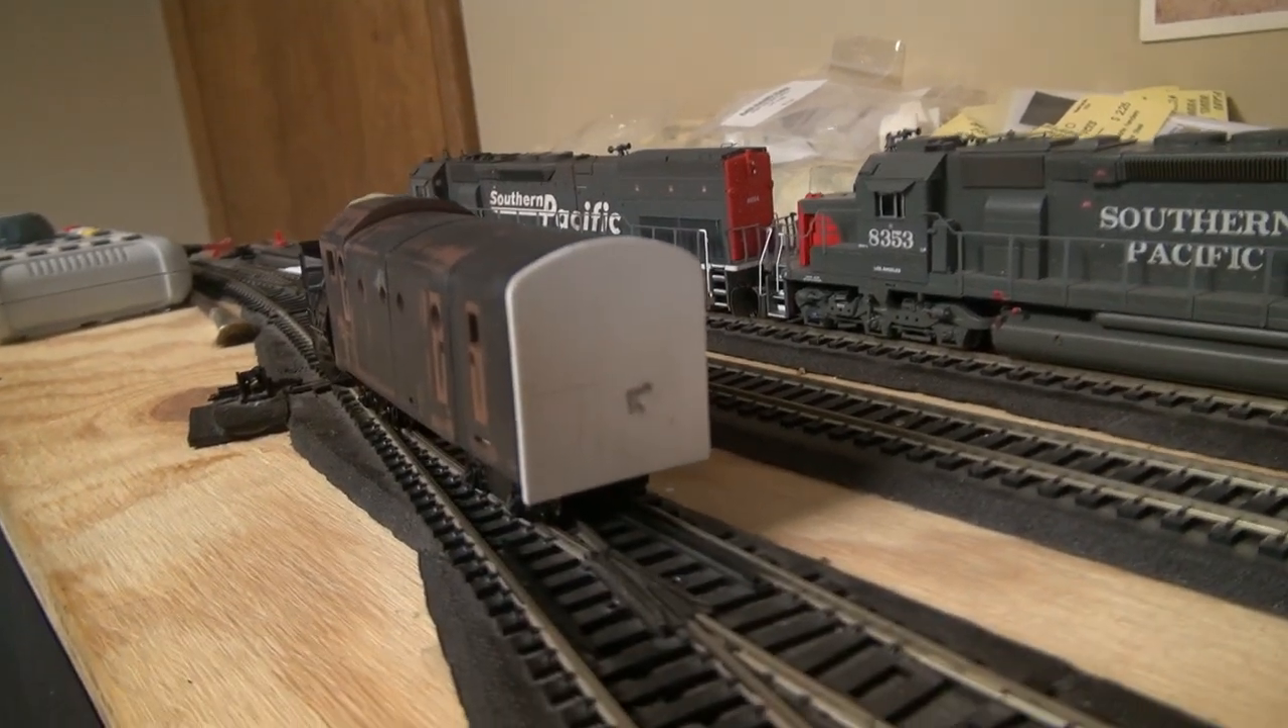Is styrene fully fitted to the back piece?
Yes.